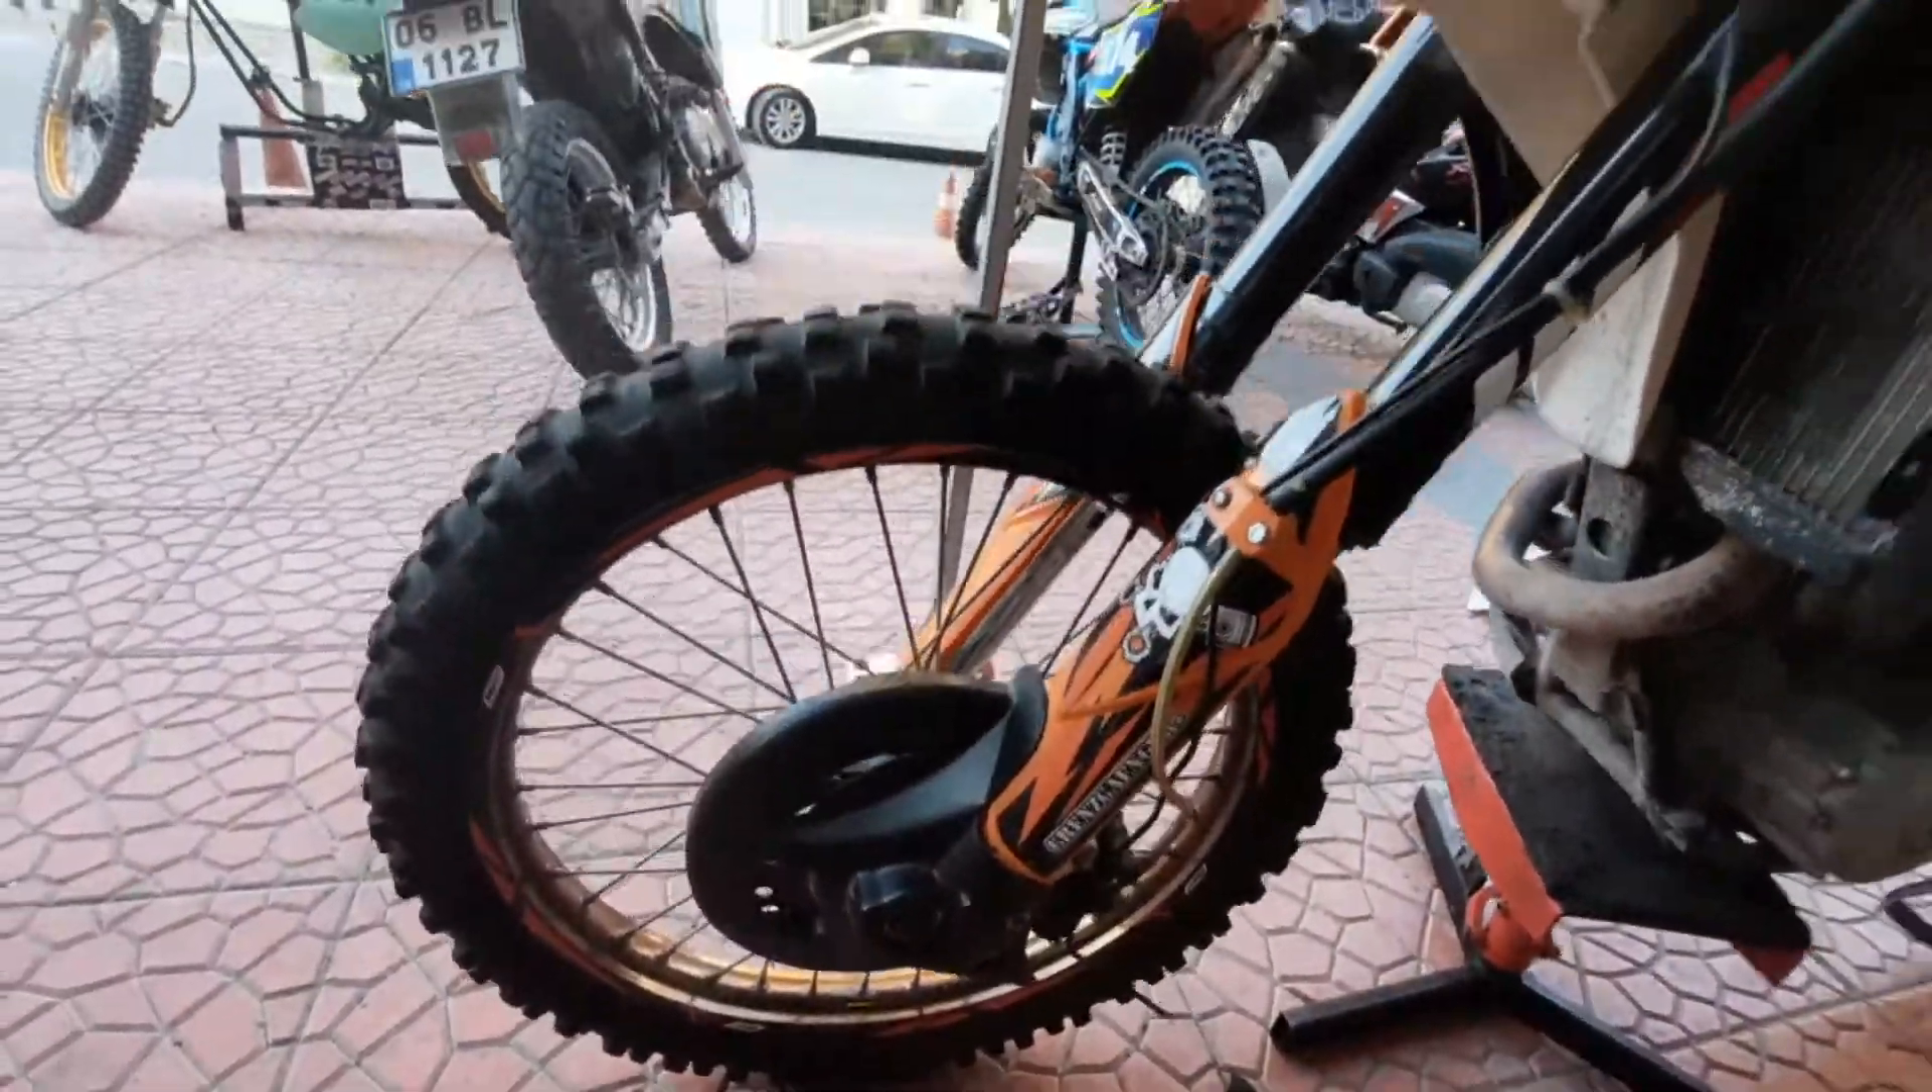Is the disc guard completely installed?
Yes.